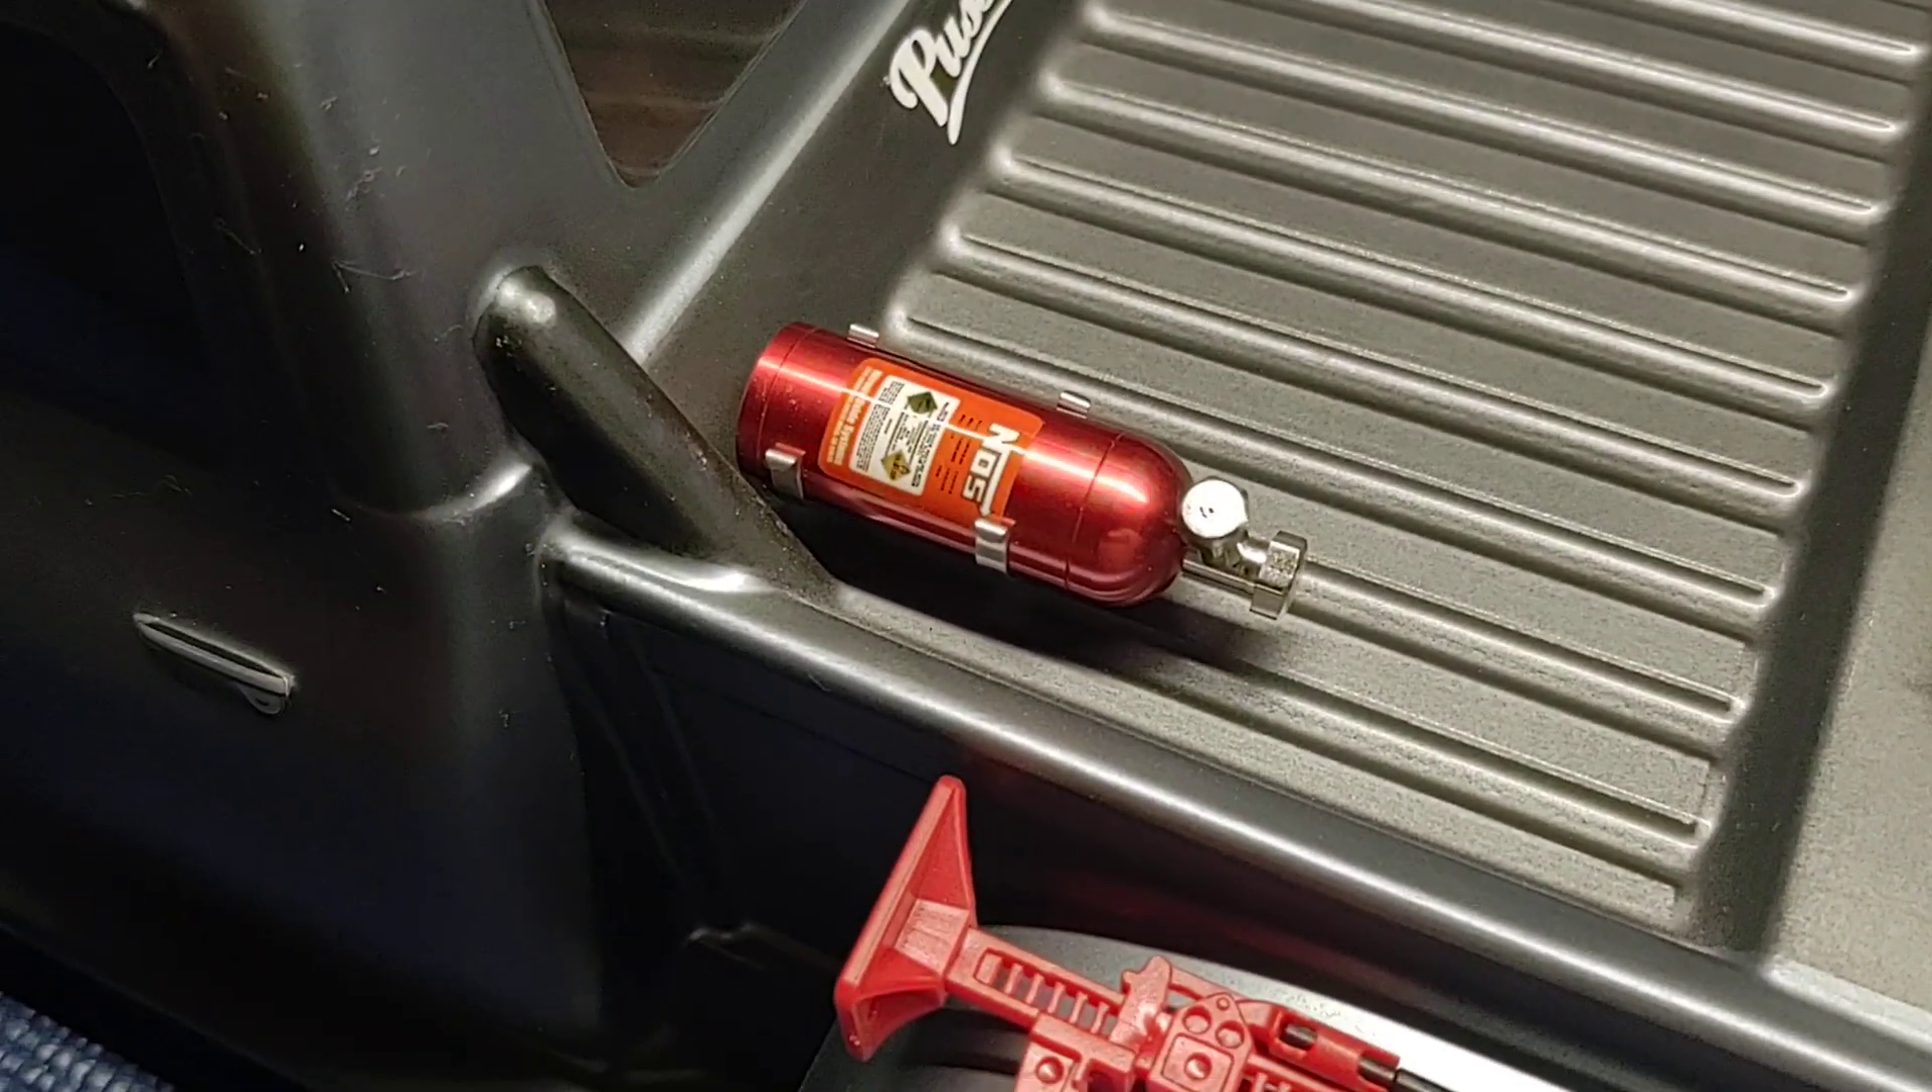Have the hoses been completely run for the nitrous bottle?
No.